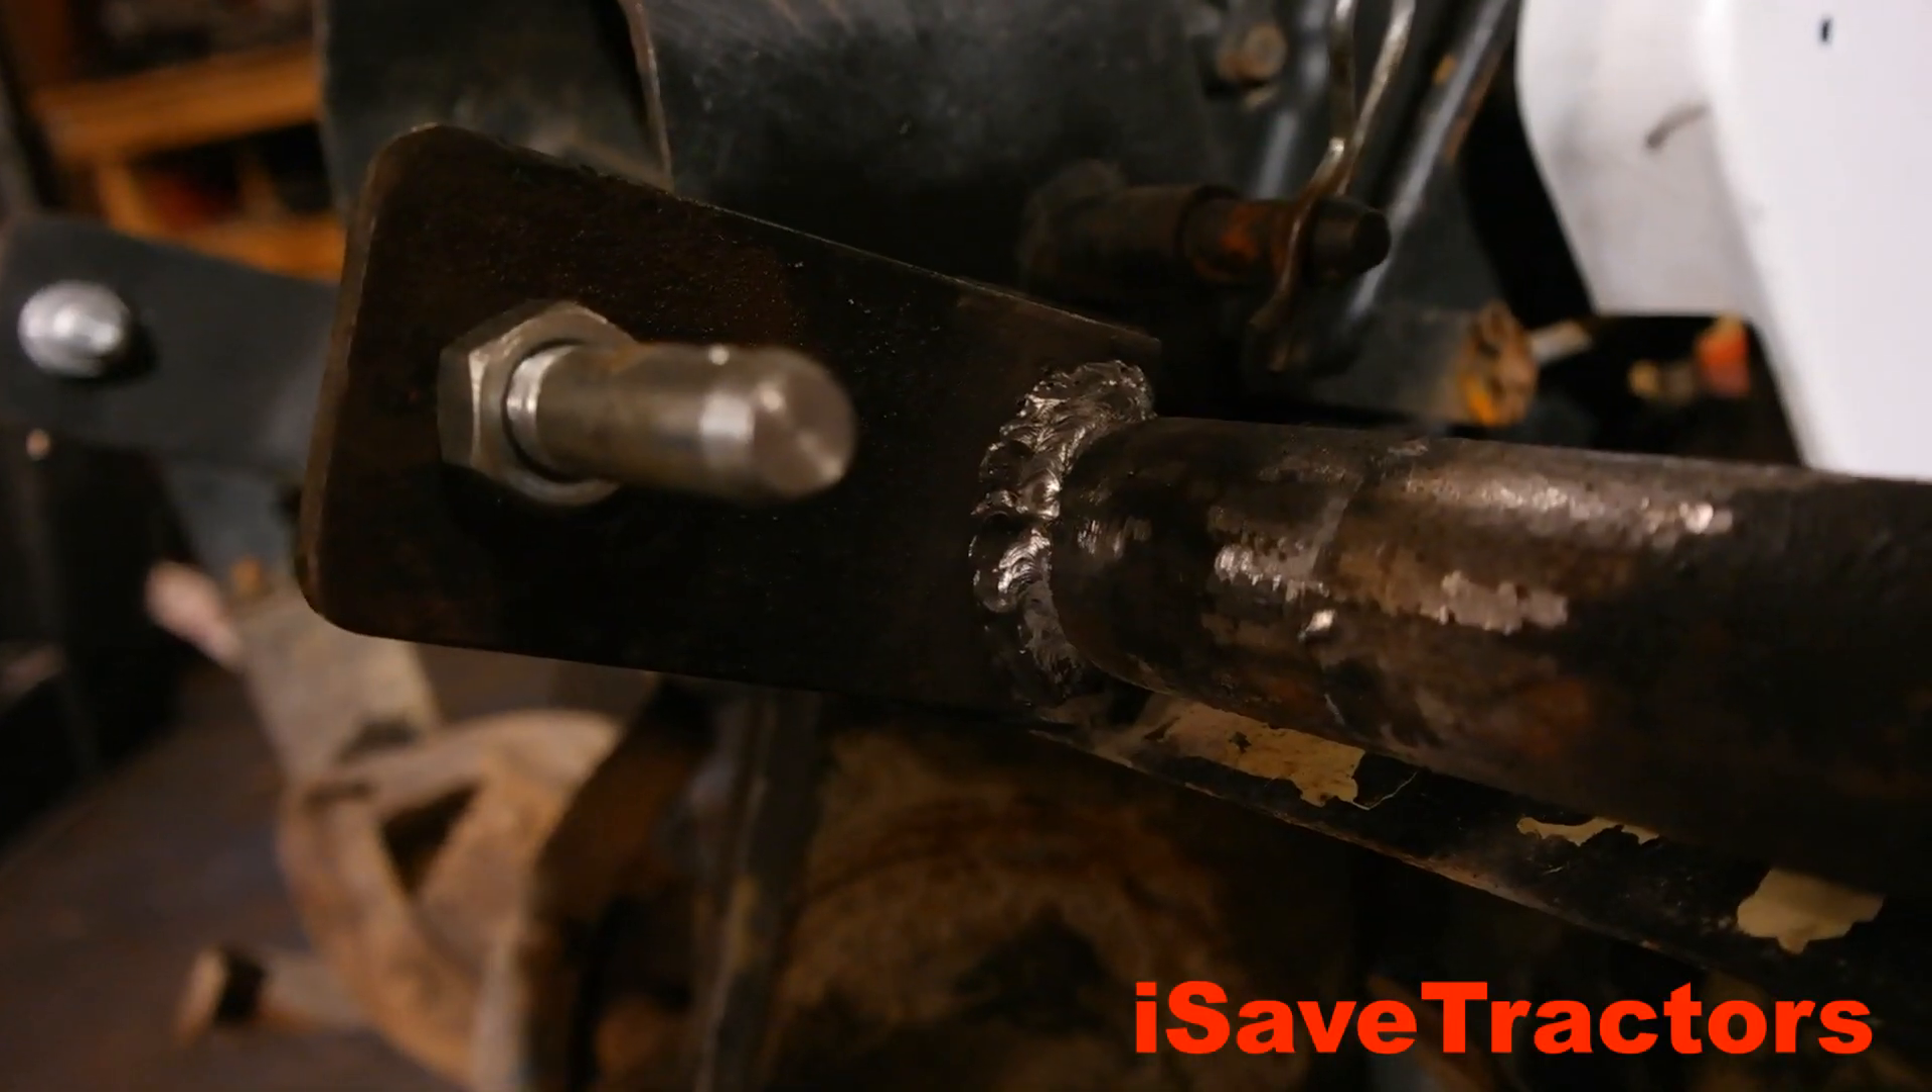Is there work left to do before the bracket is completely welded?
No.